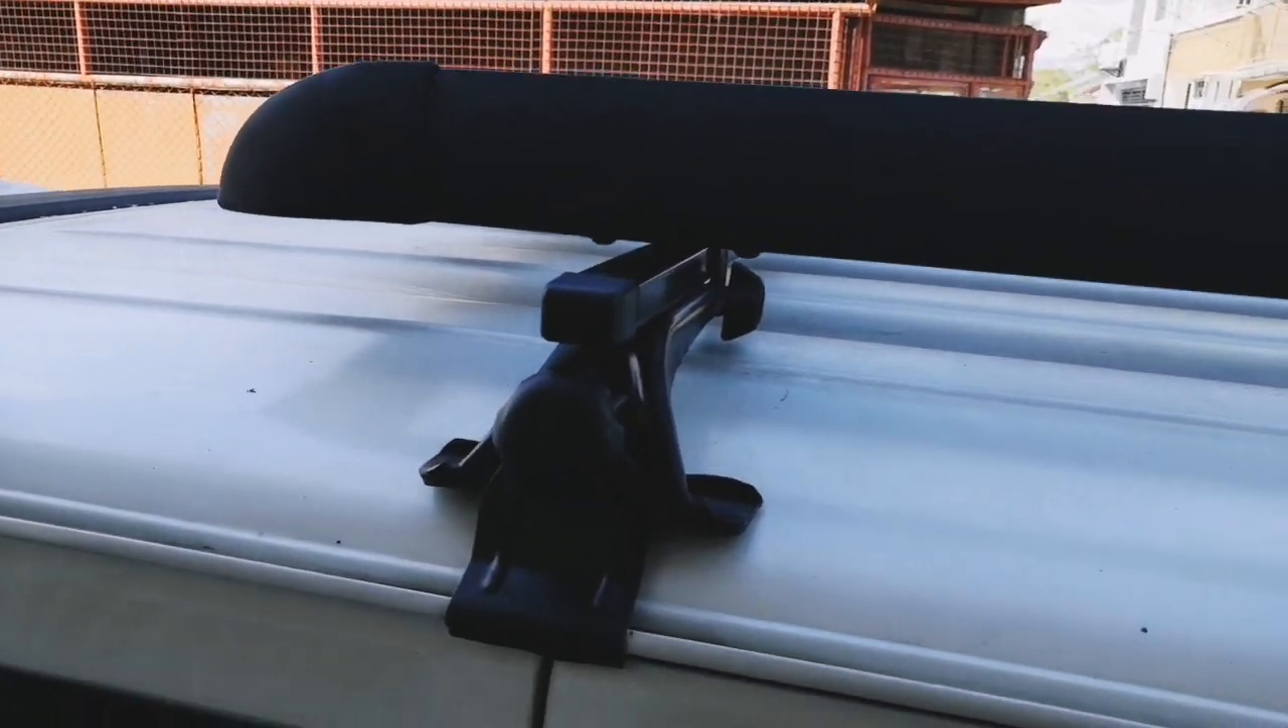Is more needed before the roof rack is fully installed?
No.